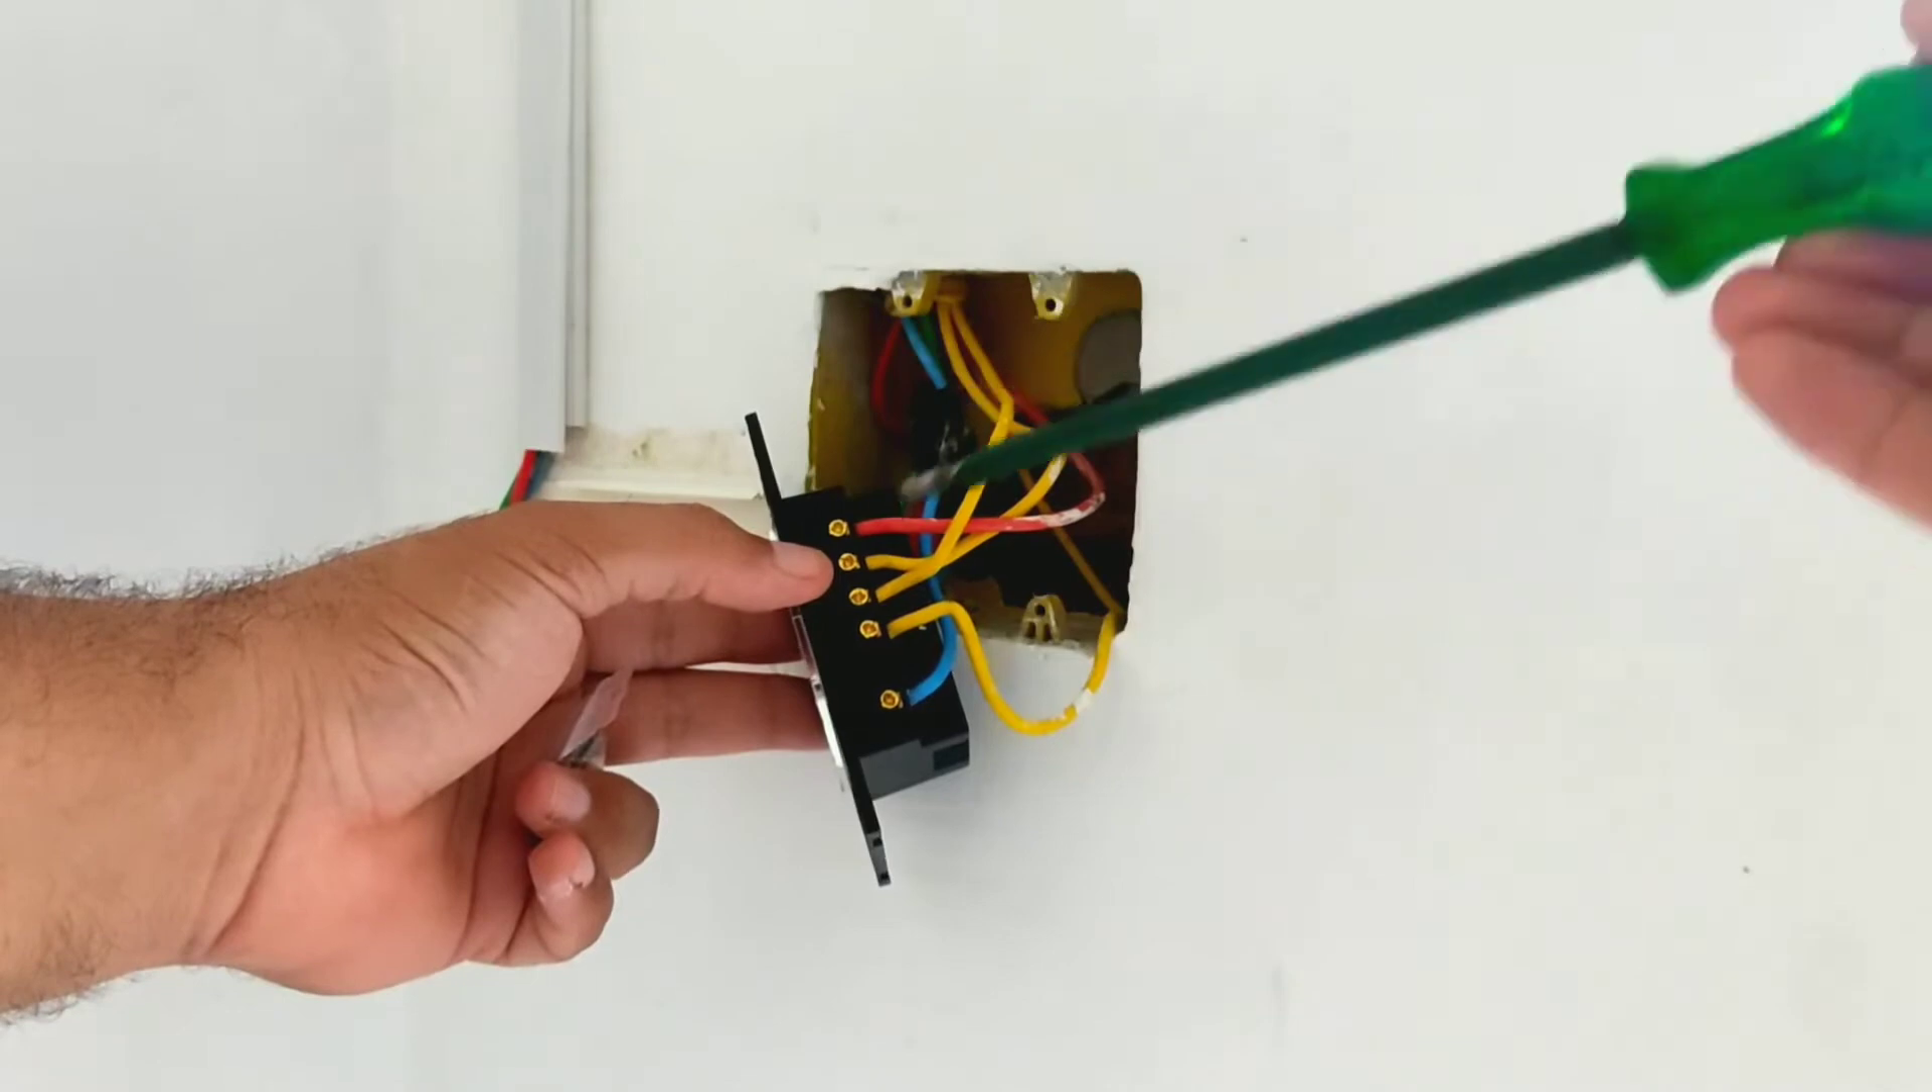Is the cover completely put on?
No.